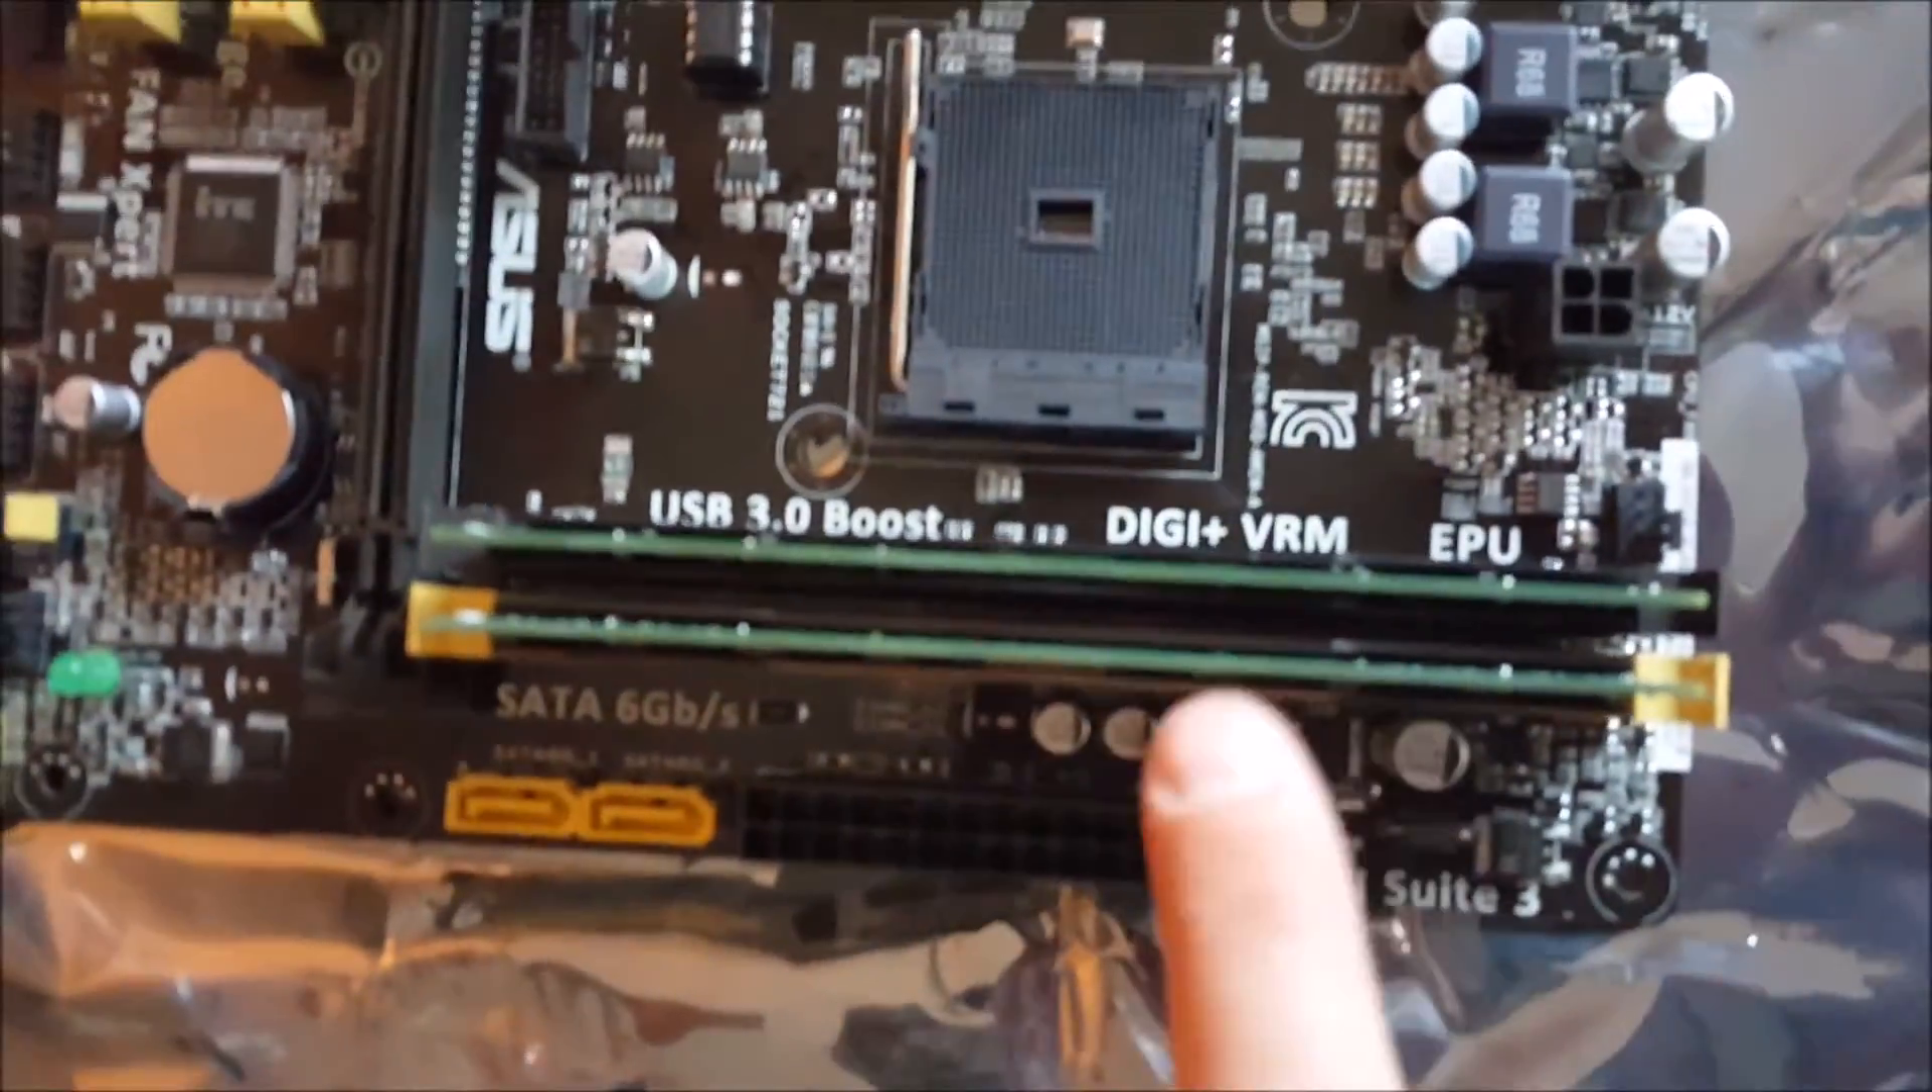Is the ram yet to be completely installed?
No.